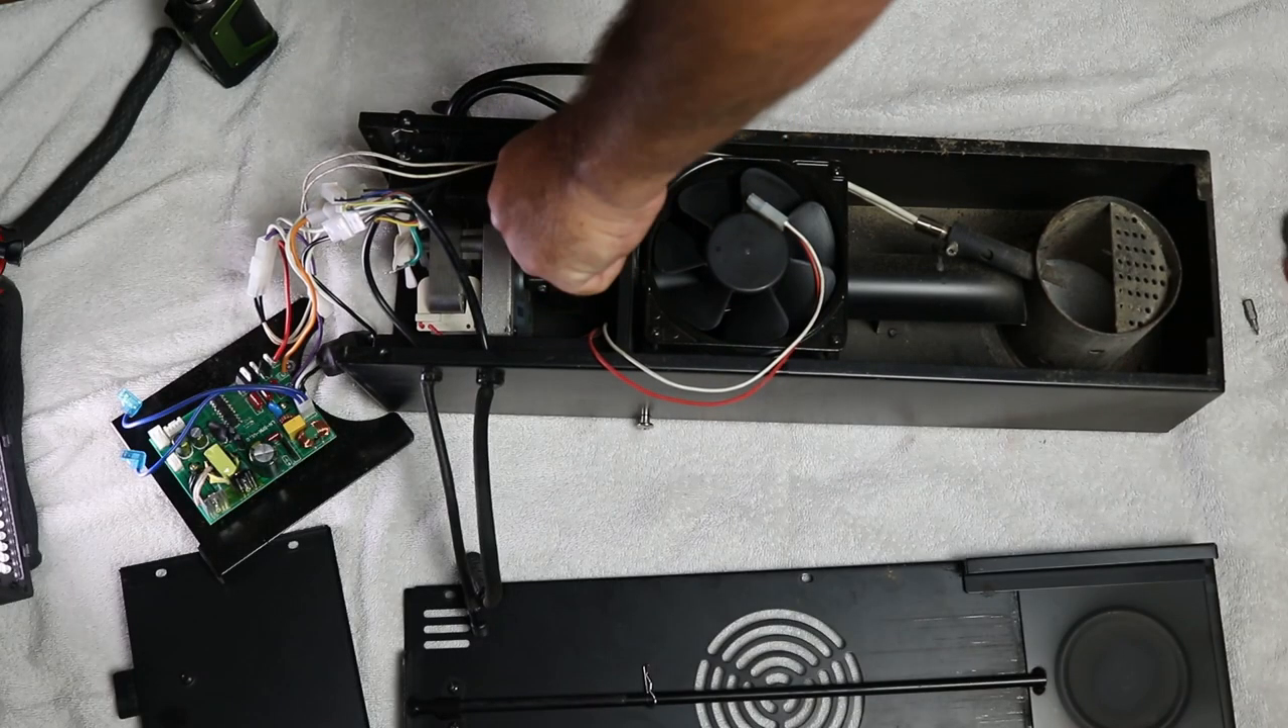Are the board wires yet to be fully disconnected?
Yes.